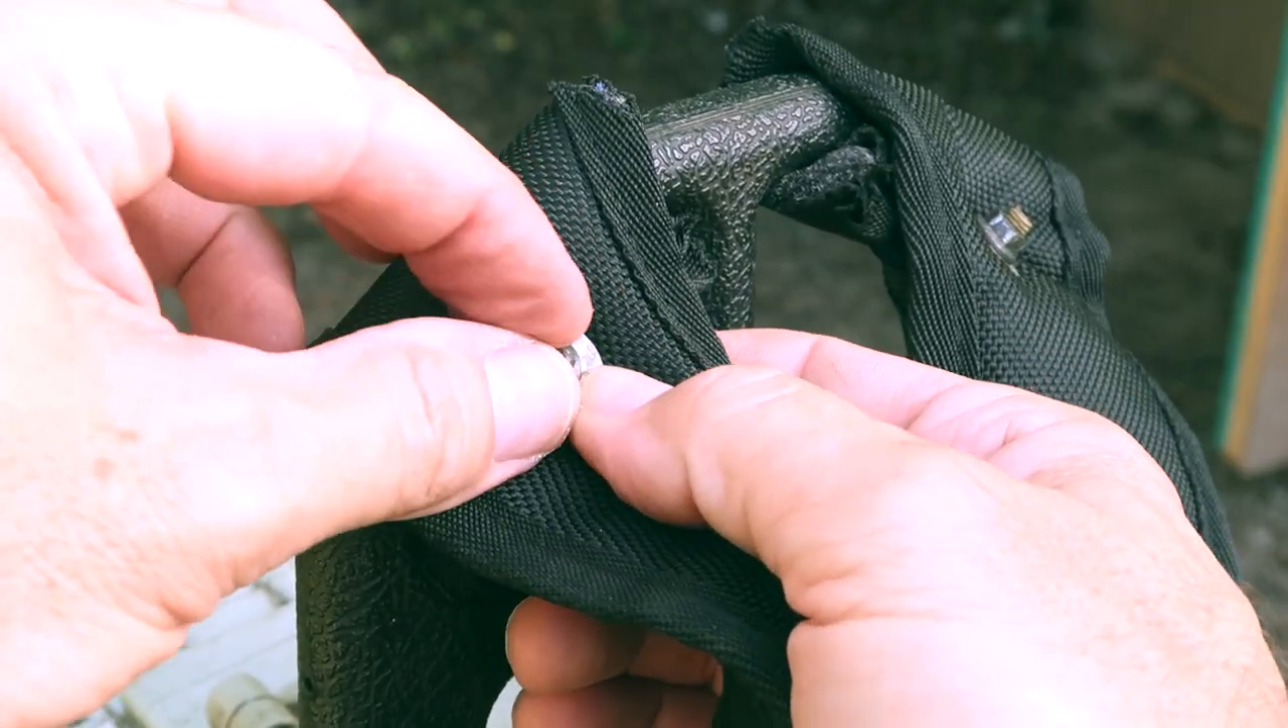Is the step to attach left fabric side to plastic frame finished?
No.